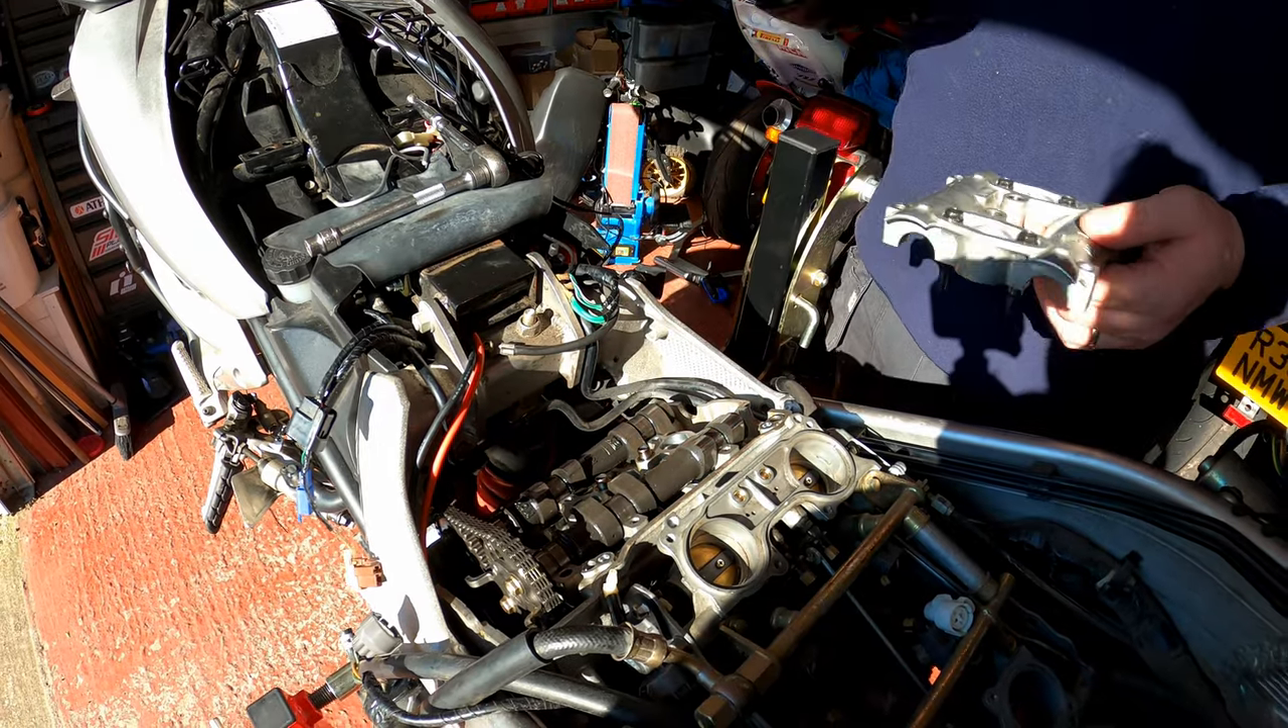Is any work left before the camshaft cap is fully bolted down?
Yes.